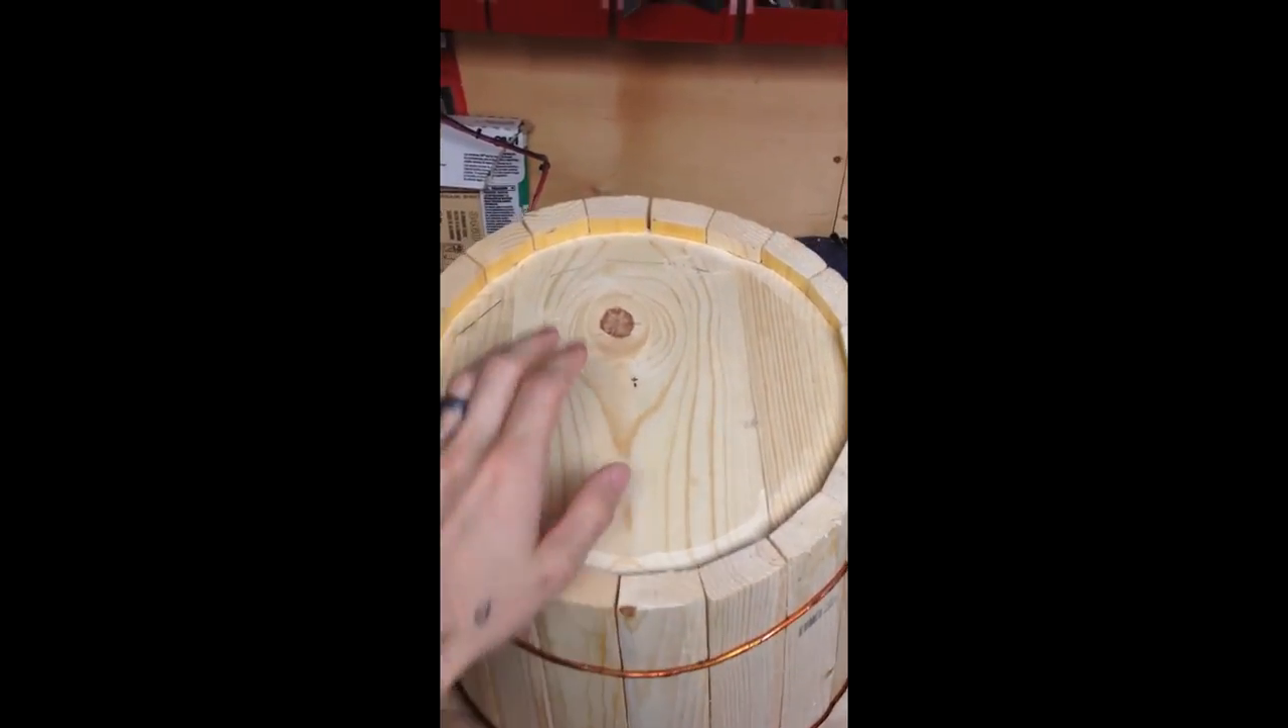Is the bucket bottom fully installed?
Yes.